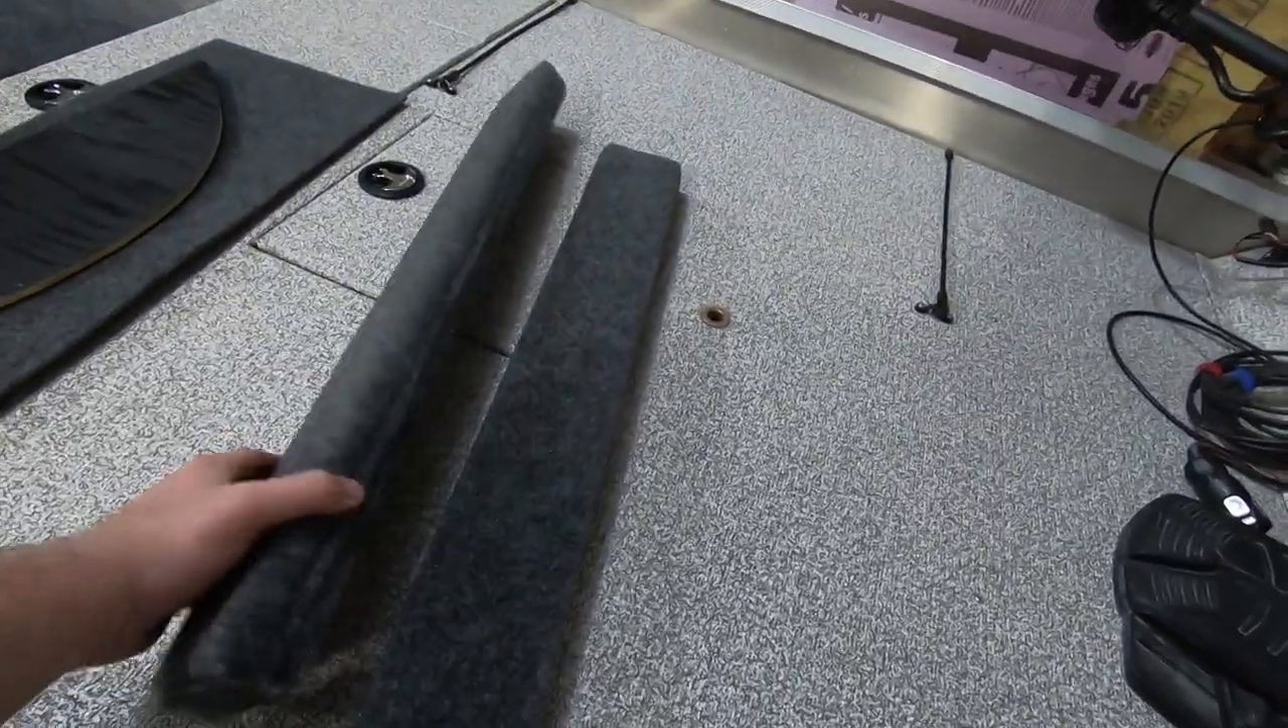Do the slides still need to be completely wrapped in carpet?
No.